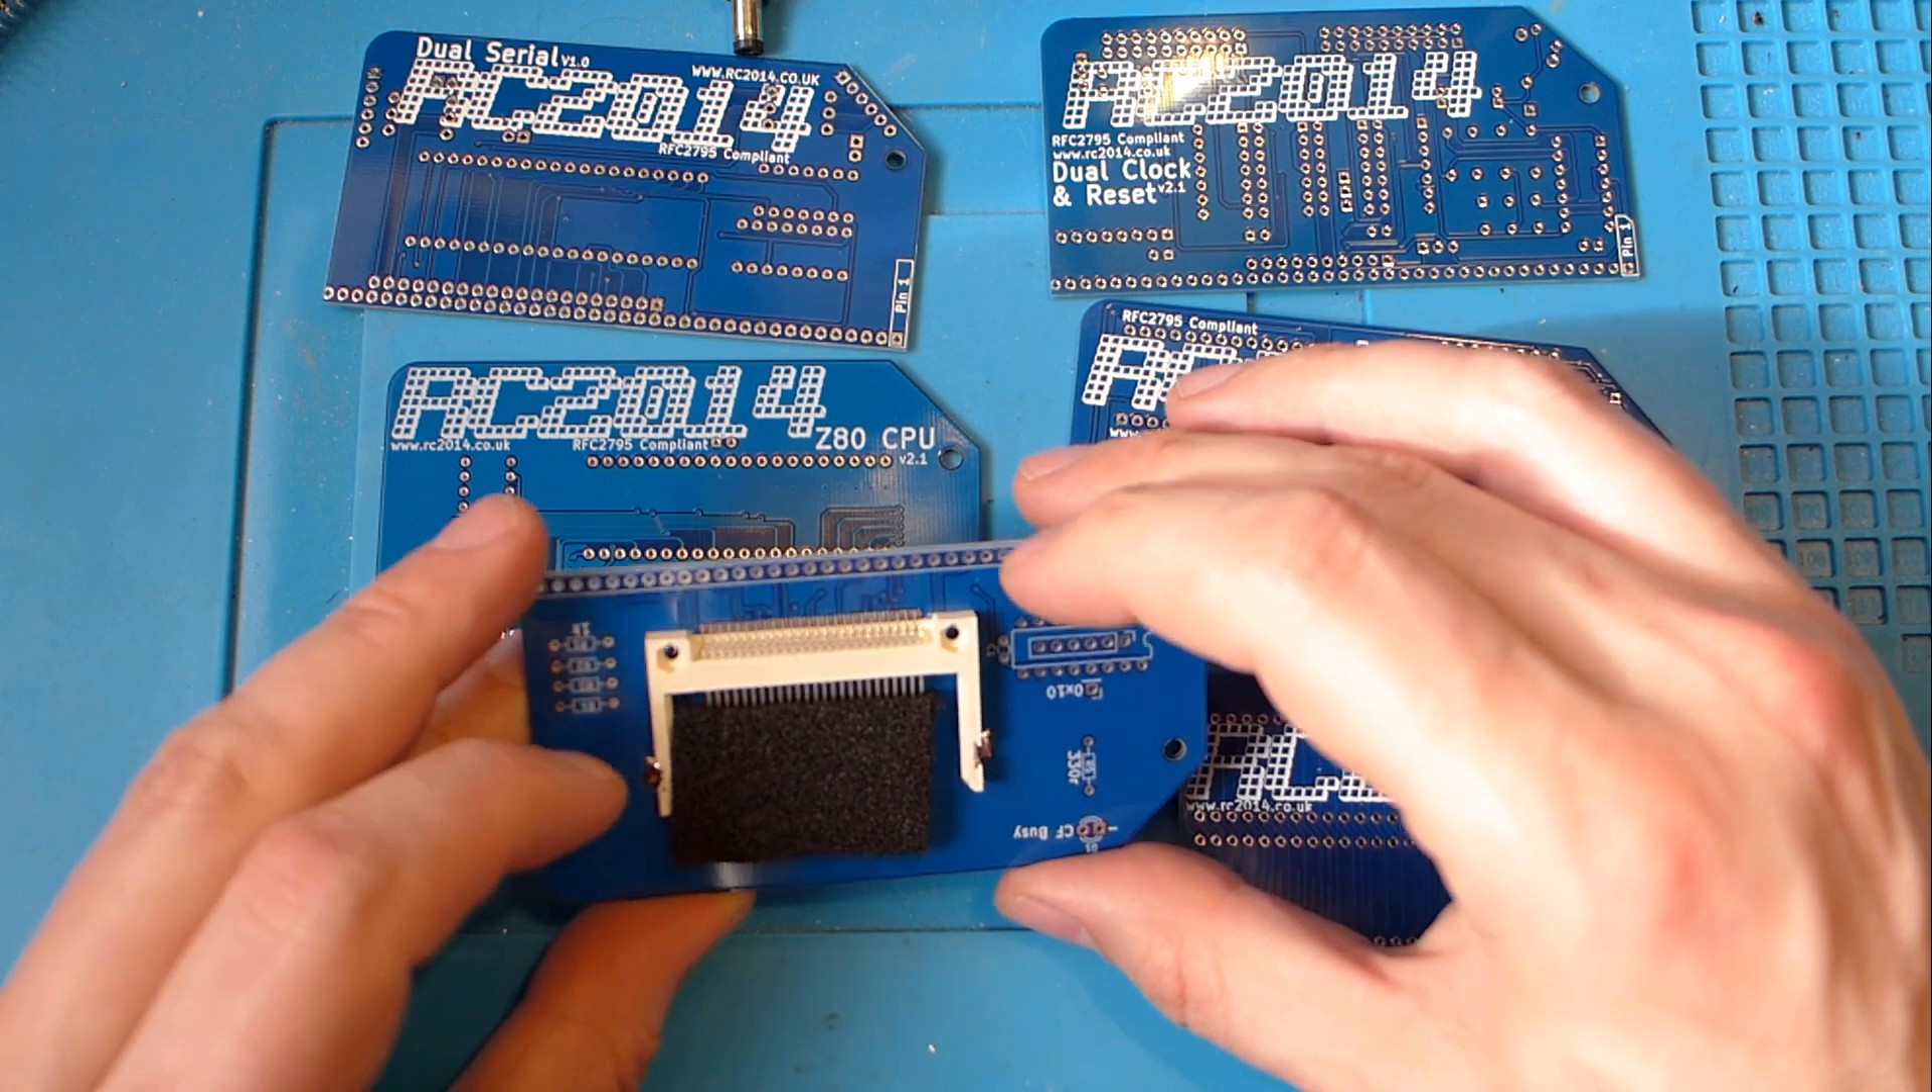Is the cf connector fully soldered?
Yes.